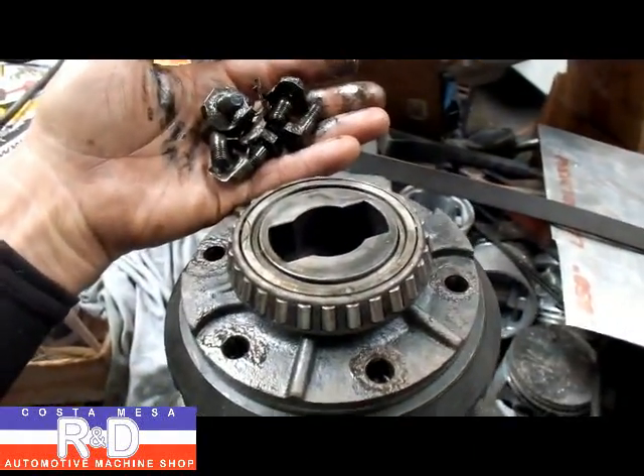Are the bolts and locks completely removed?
Yes.